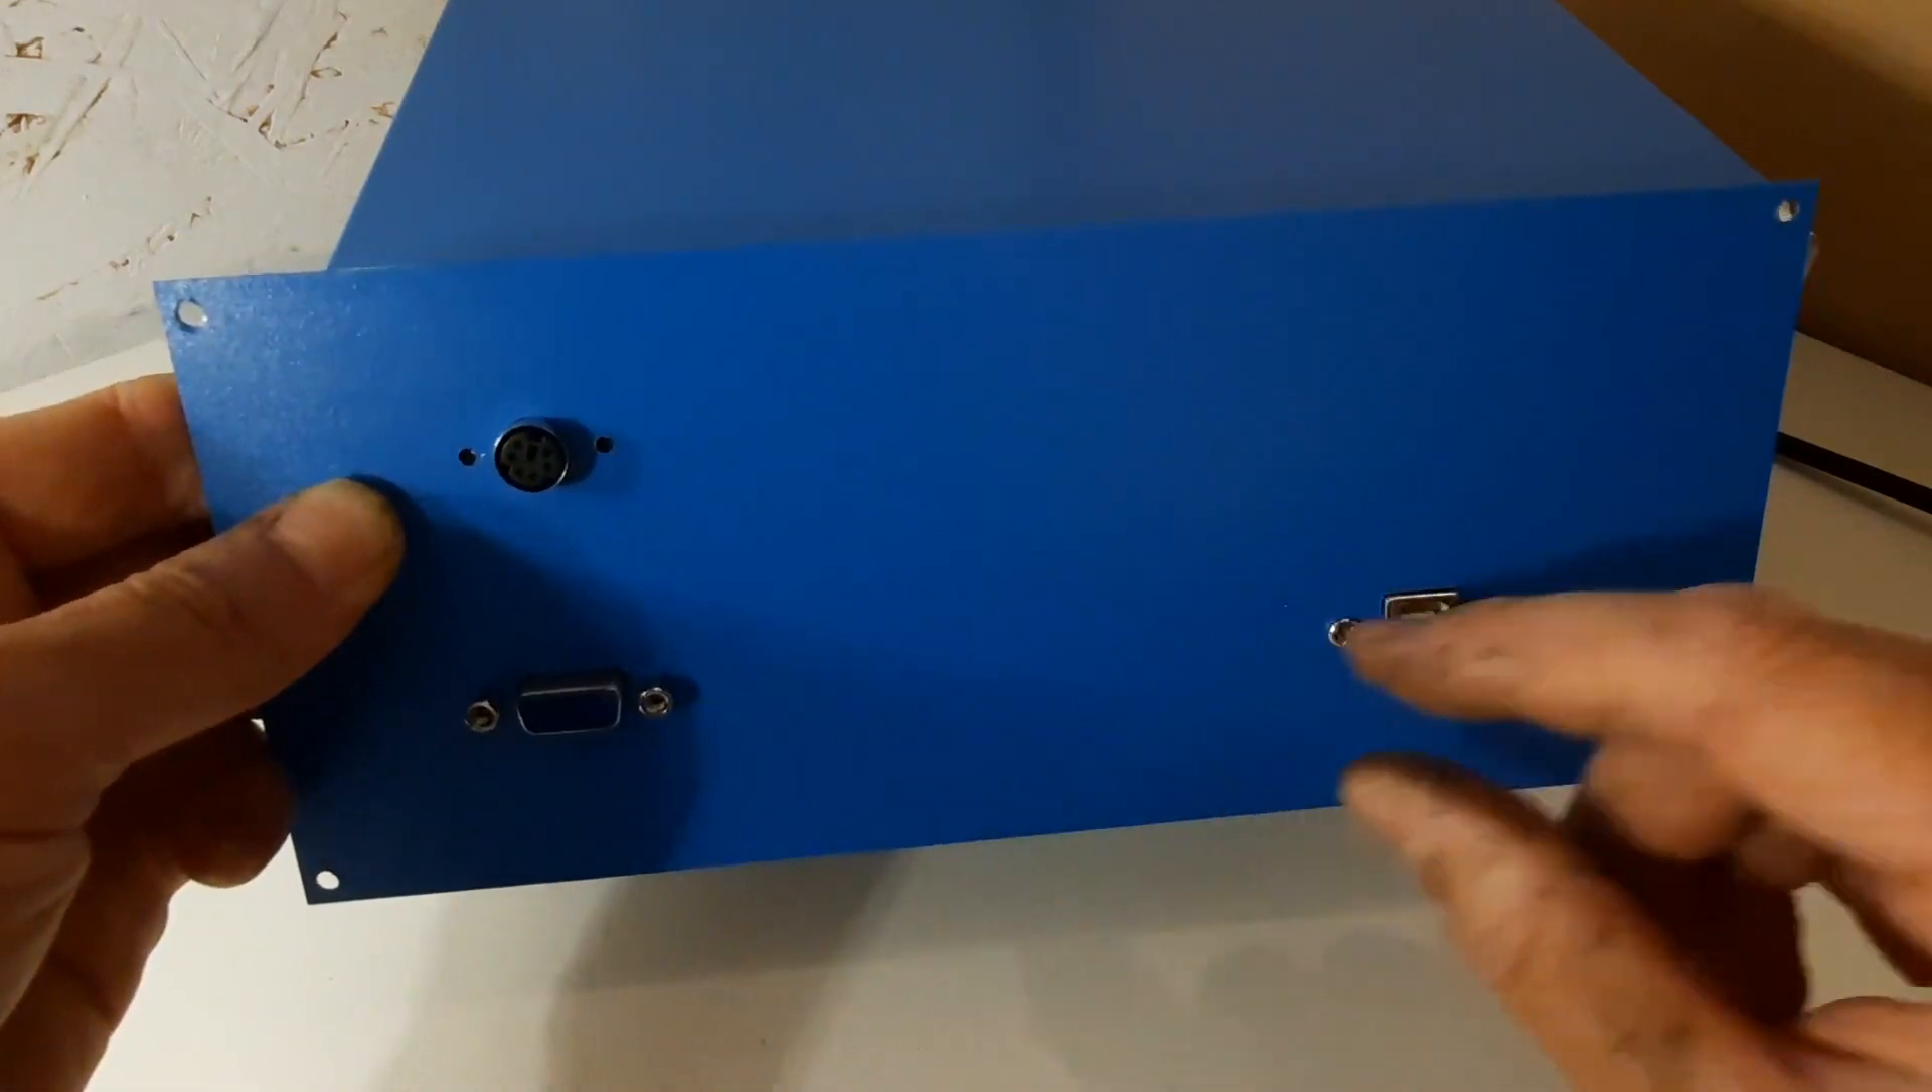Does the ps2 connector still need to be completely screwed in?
Yes.